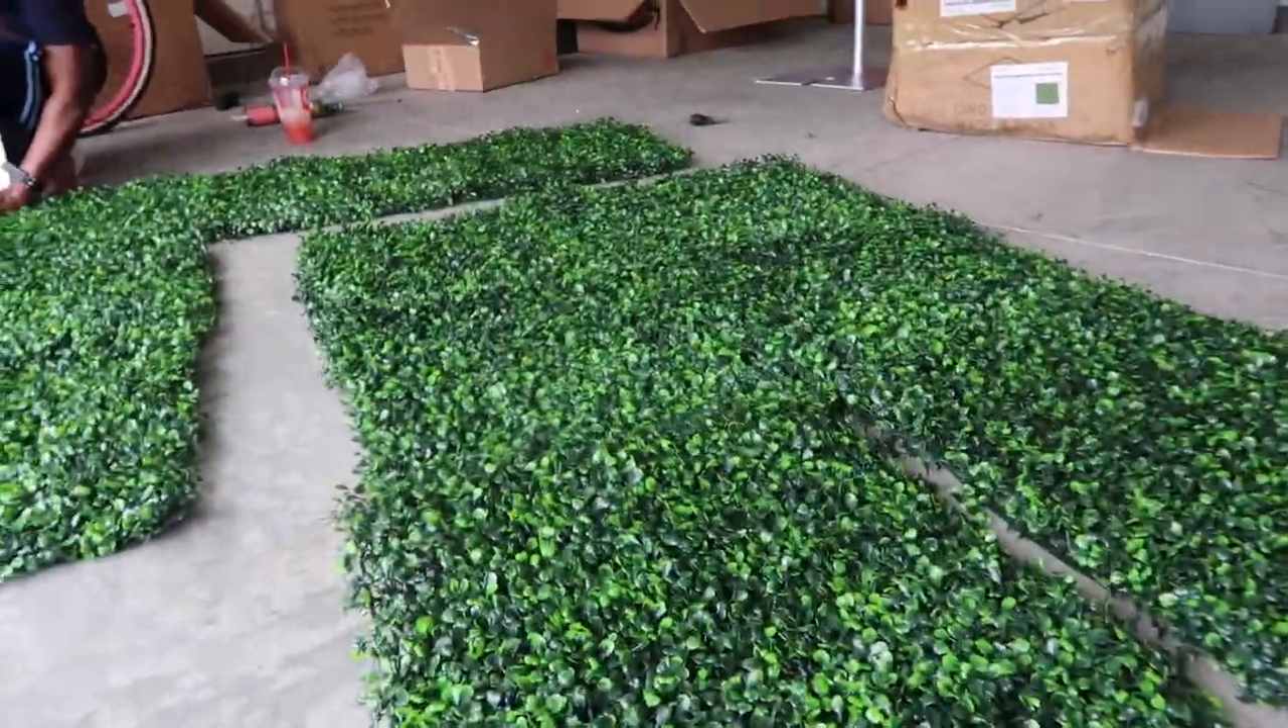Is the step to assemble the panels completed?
No.